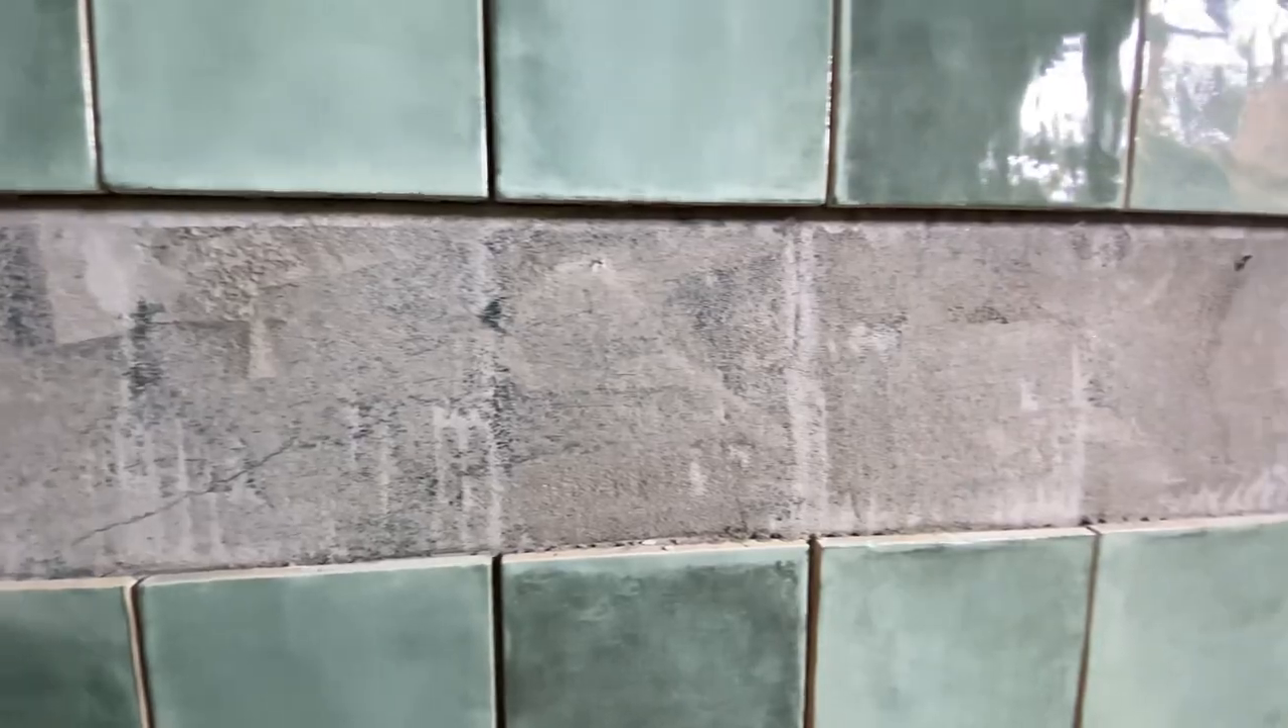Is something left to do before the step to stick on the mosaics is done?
Yes.